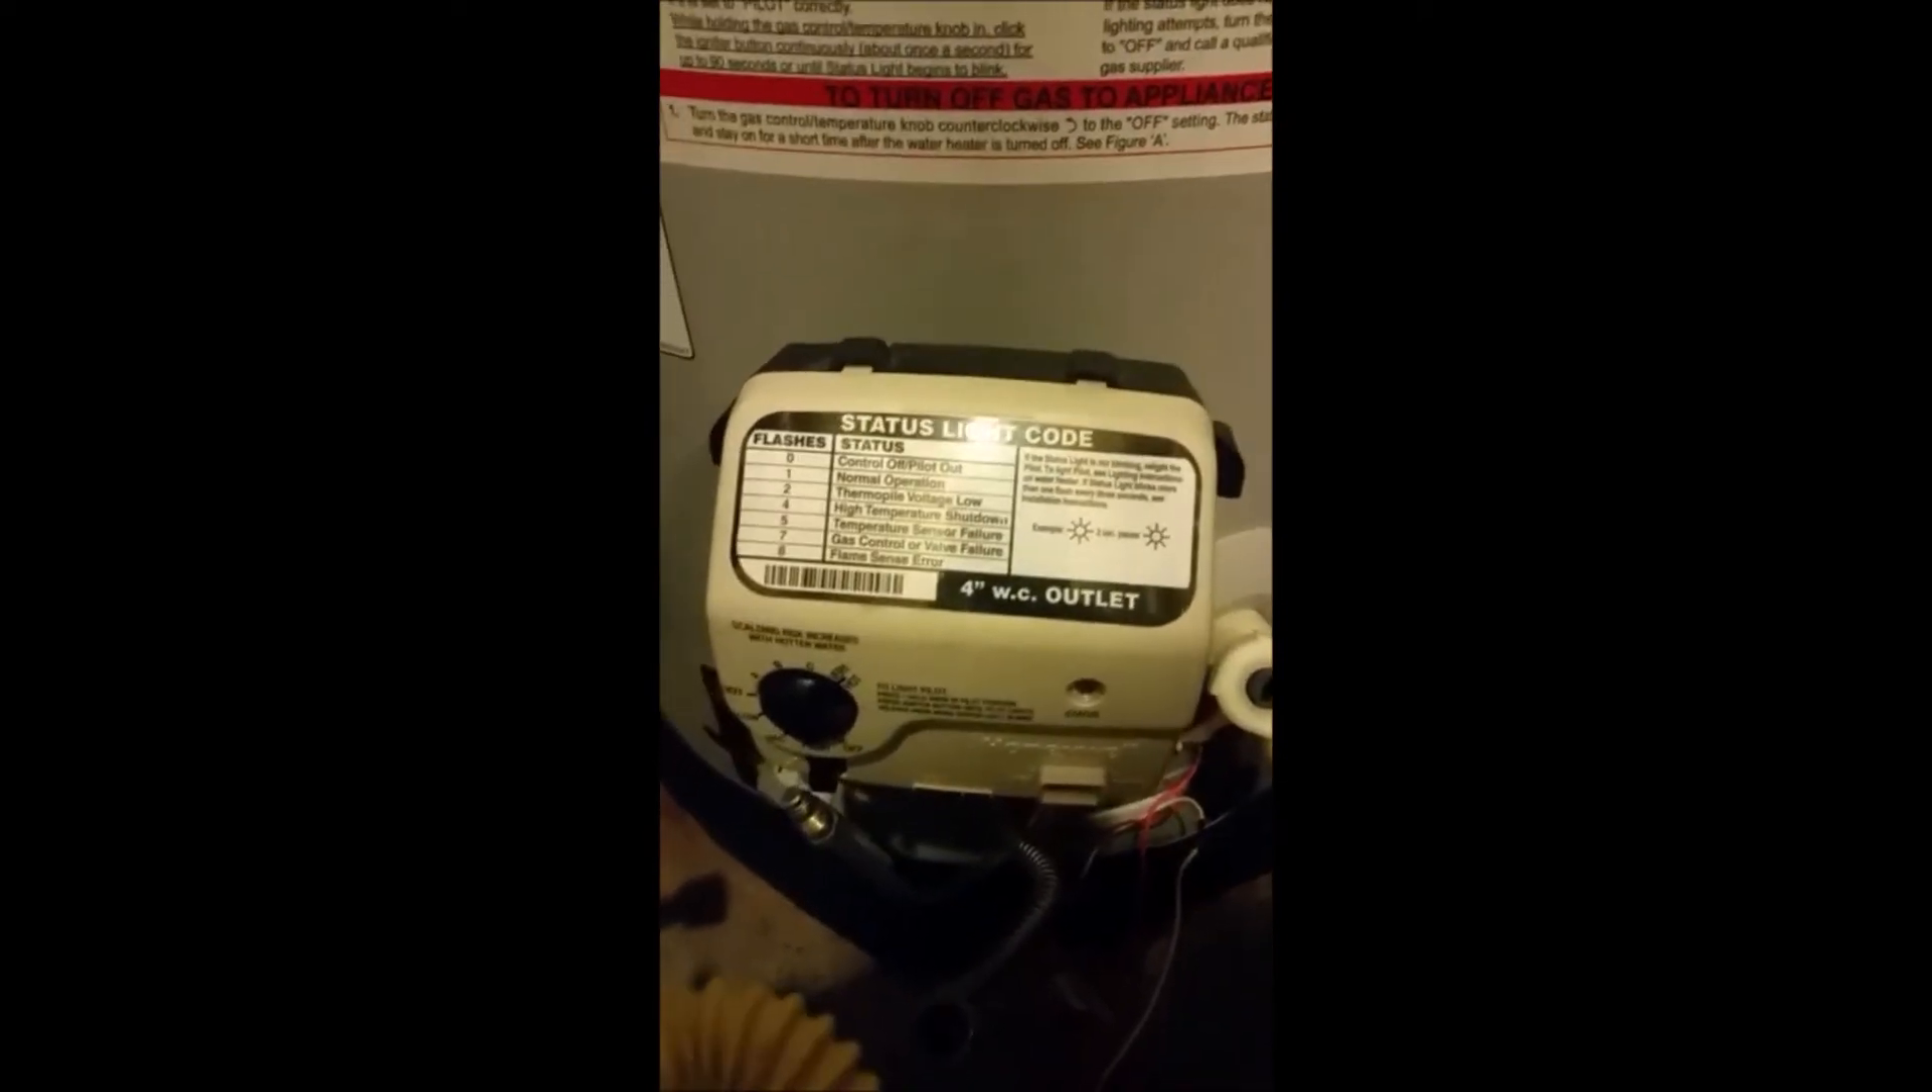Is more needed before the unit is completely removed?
Yes.